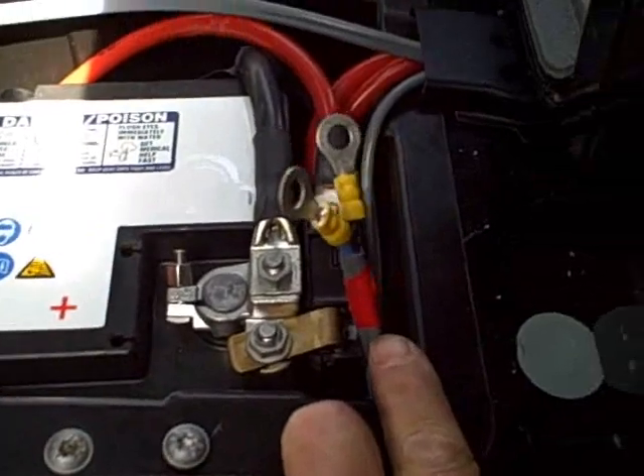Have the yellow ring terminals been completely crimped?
Yes.